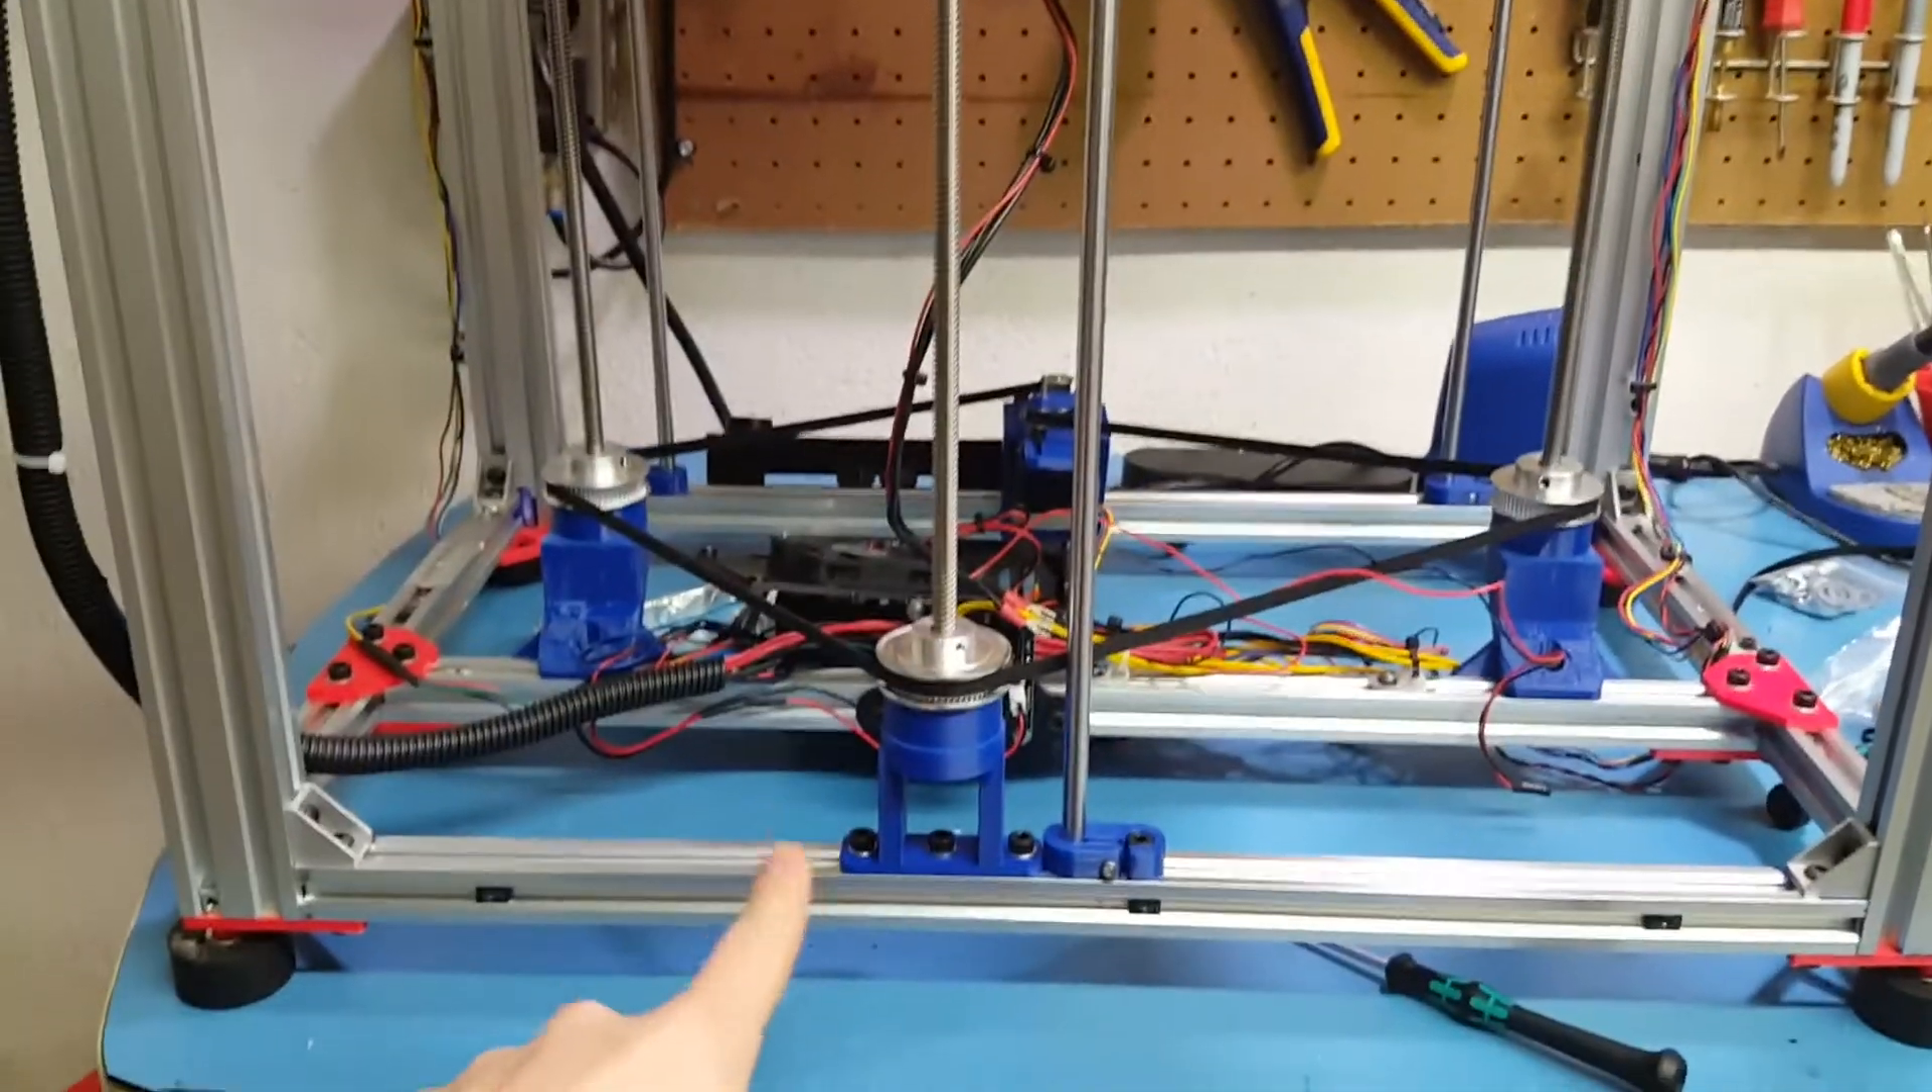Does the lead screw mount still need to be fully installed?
No.